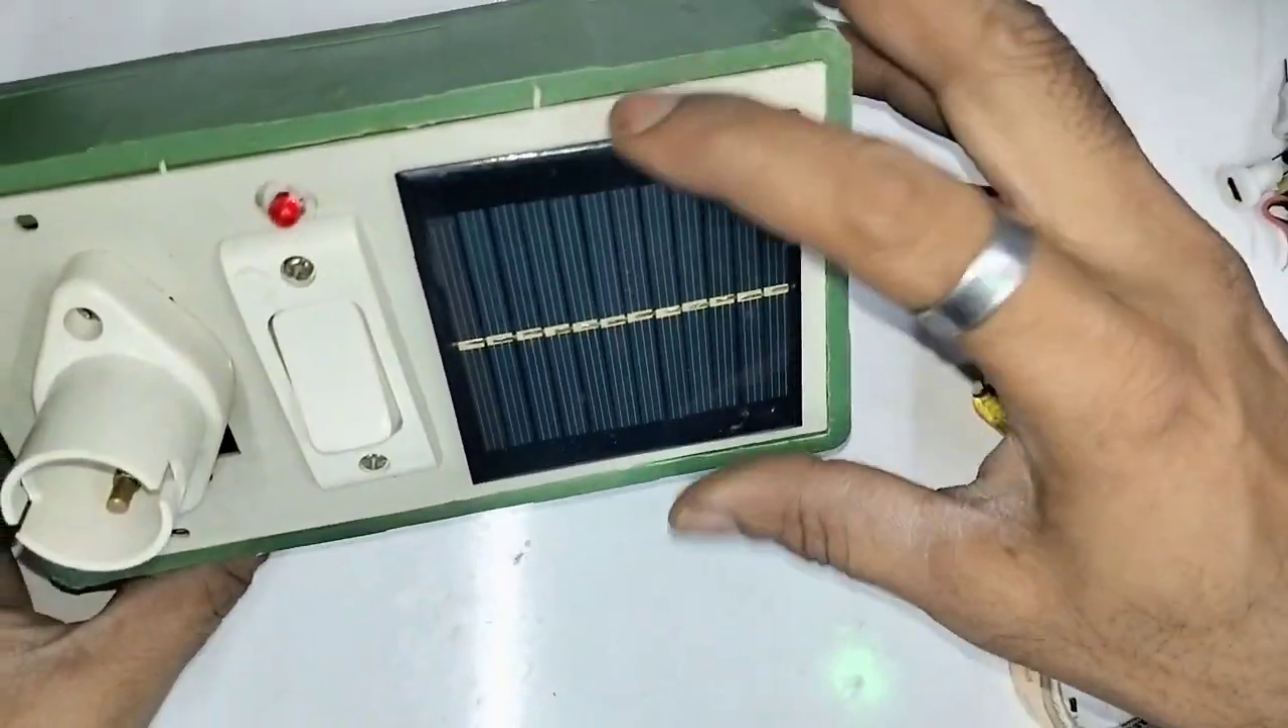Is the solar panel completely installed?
Yes.